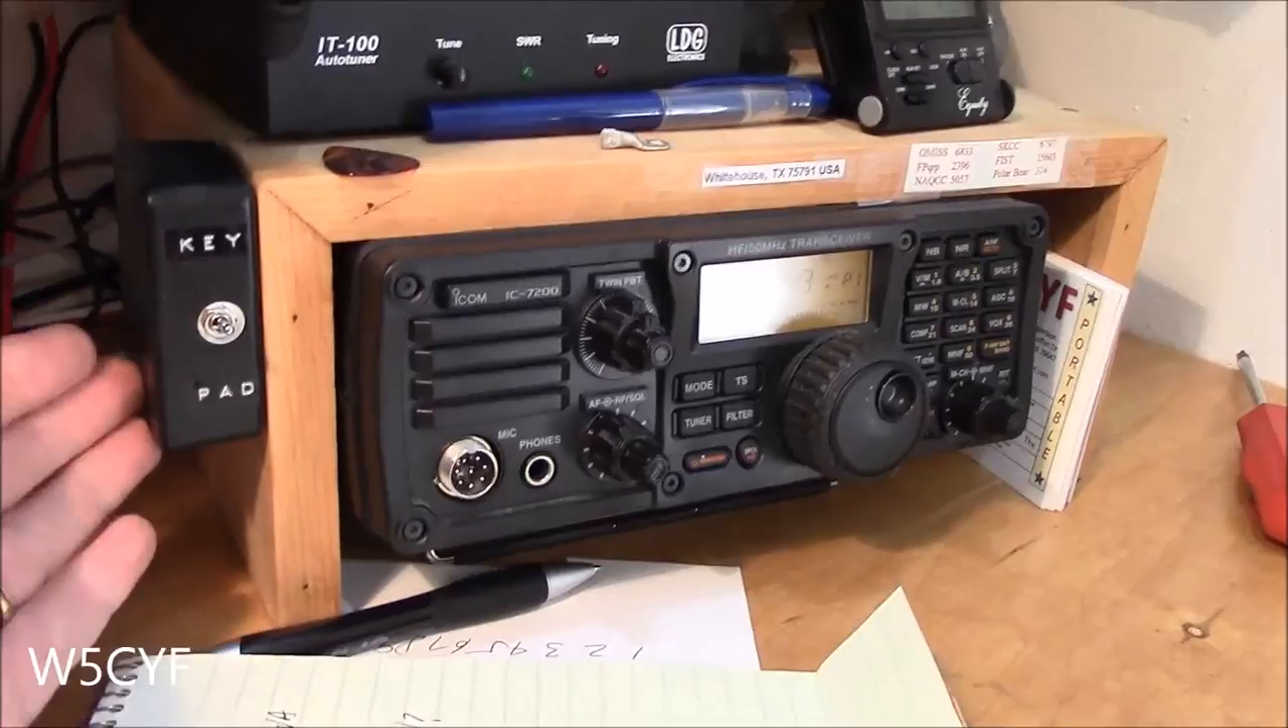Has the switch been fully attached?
Yes.